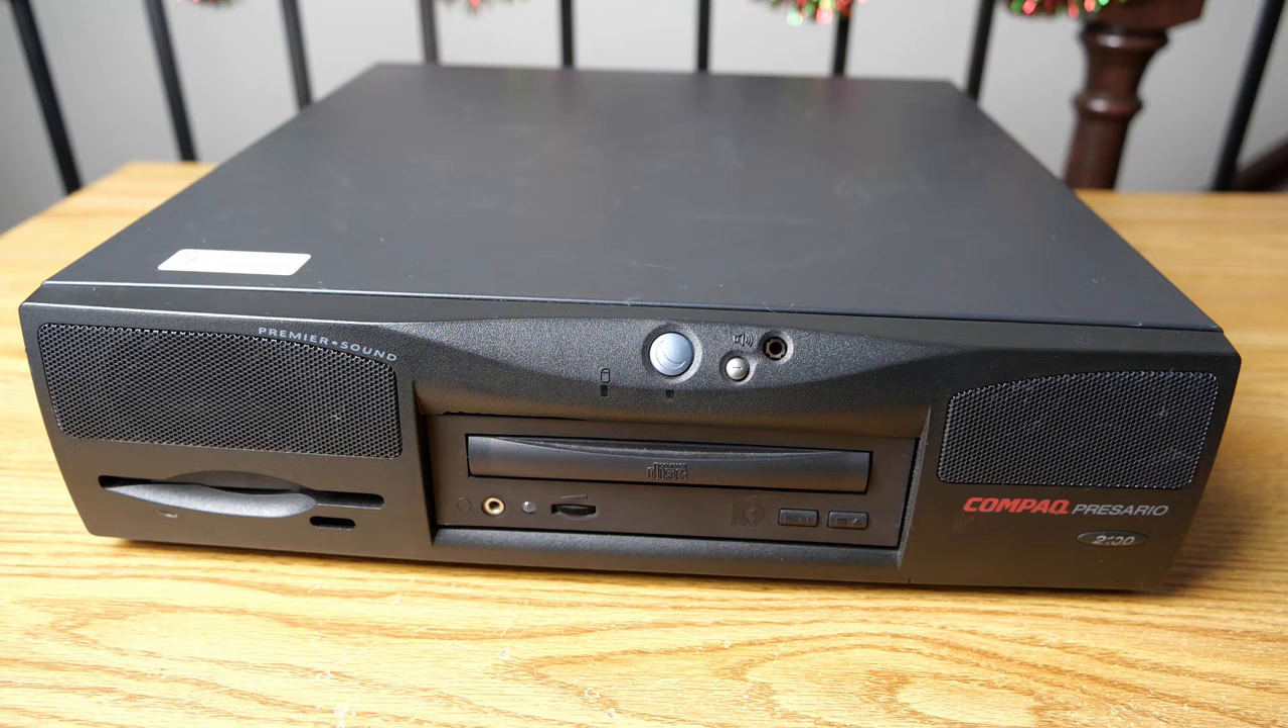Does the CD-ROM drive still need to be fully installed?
No.